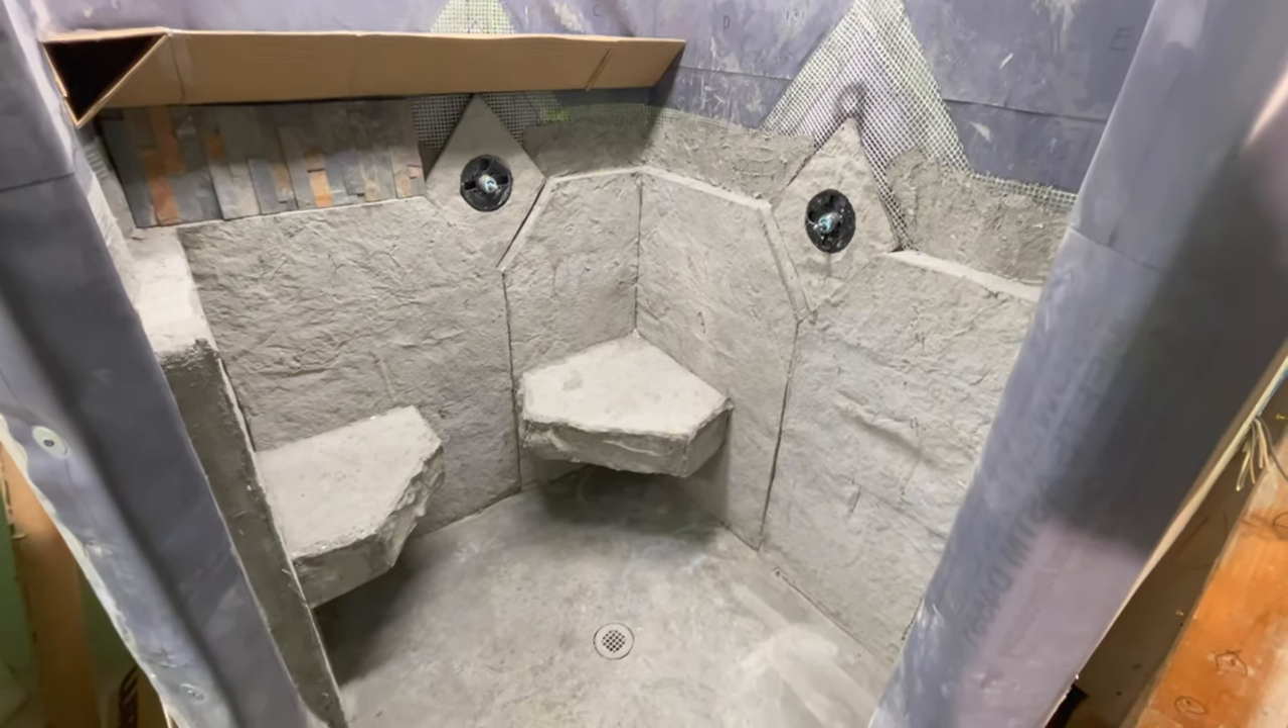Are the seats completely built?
Yes.